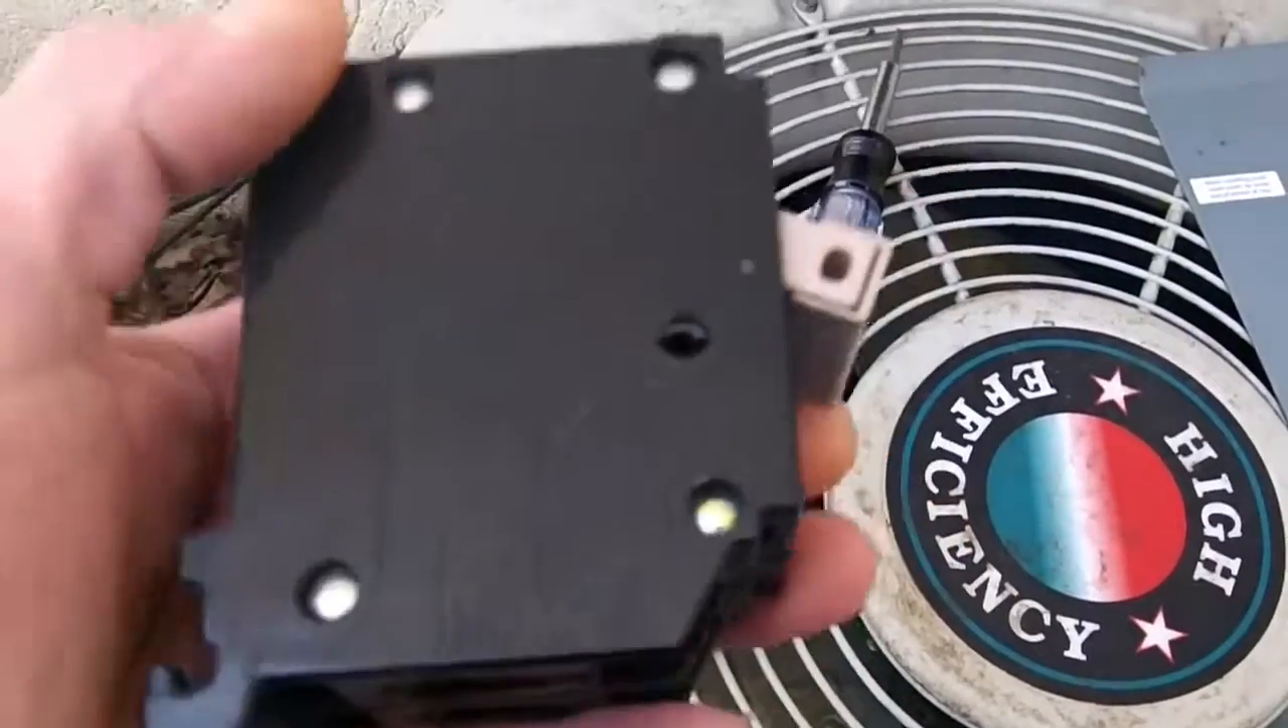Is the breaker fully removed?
Yes.